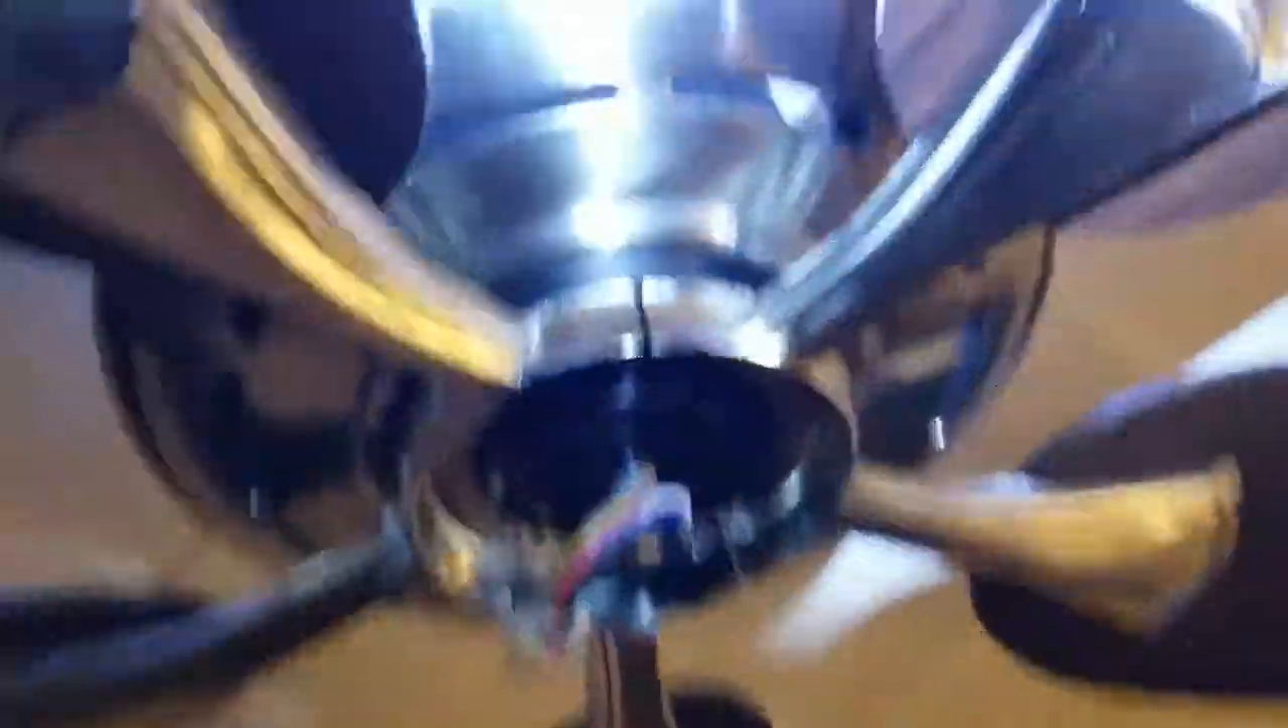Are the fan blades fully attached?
Yes.